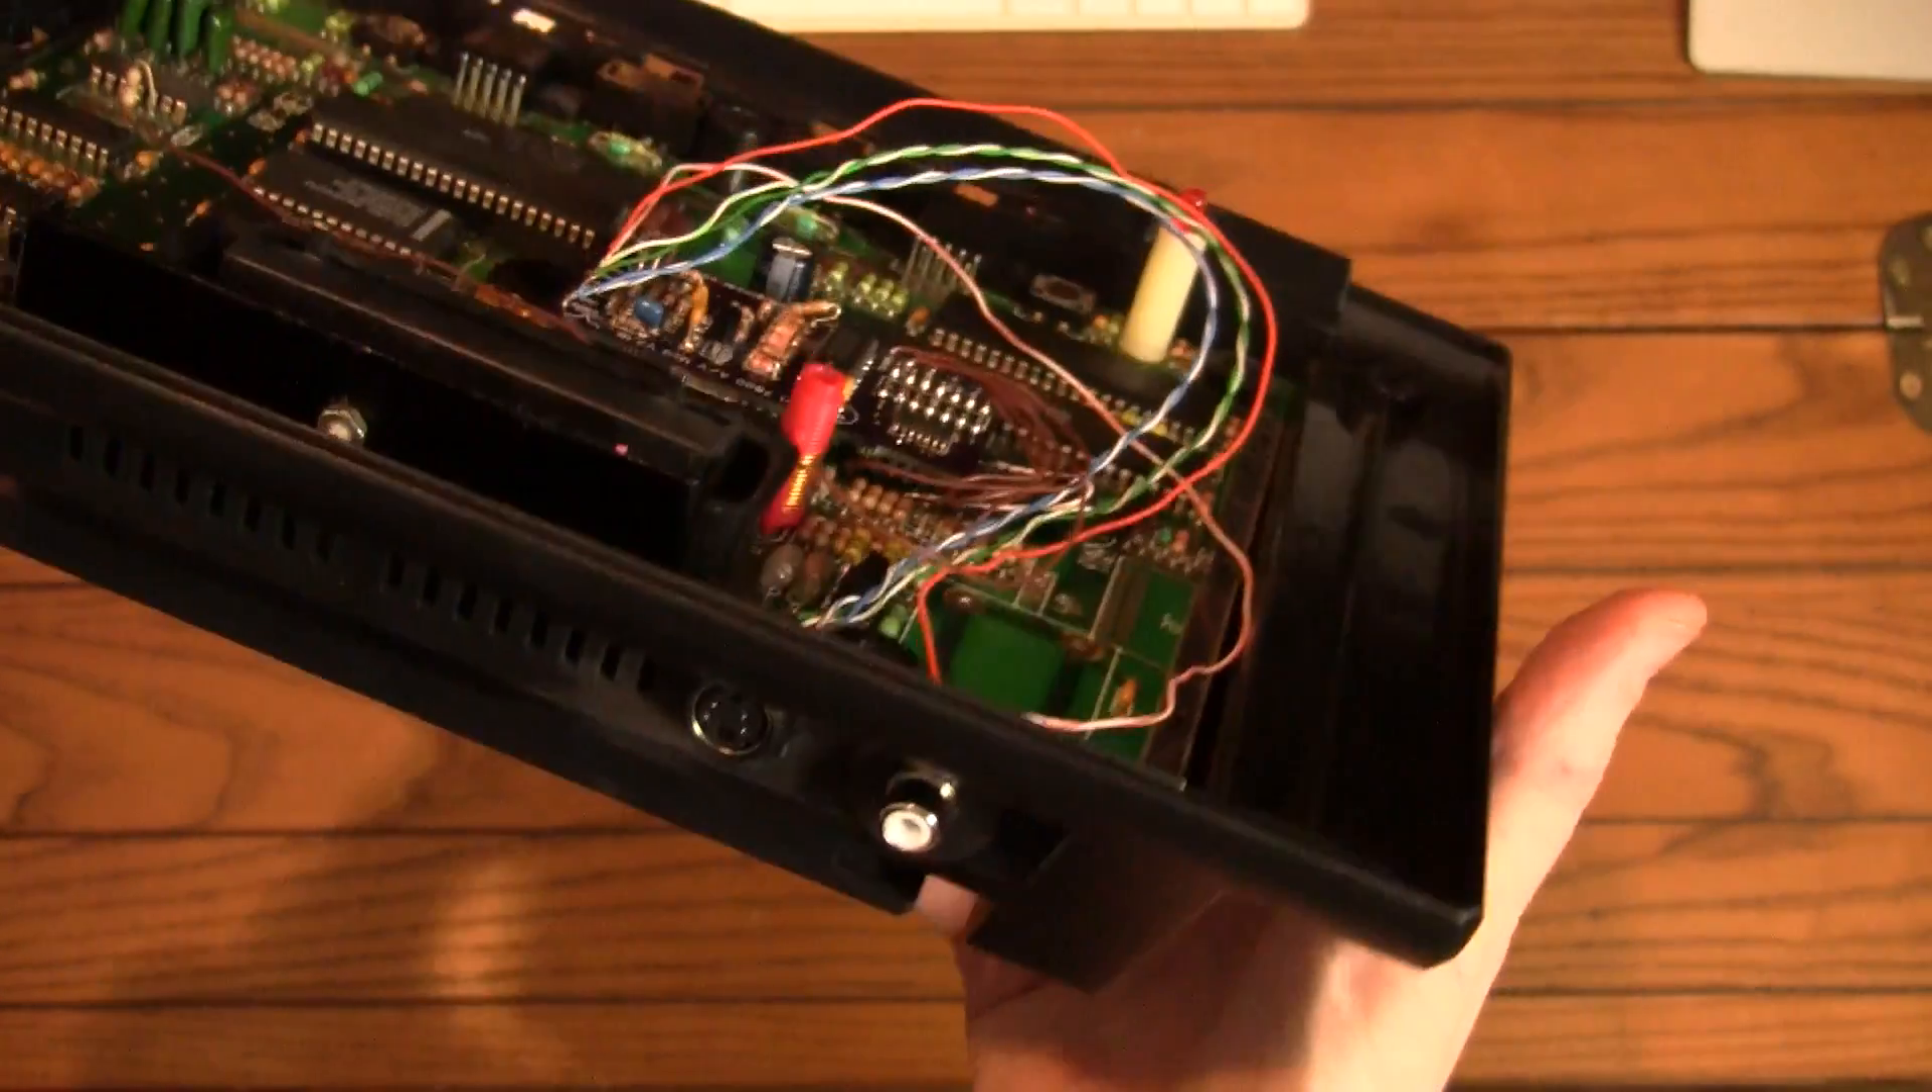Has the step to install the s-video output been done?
Yes.